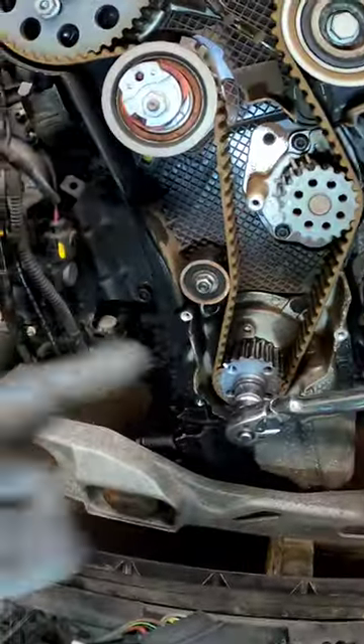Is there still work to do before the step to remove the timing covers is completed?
No.